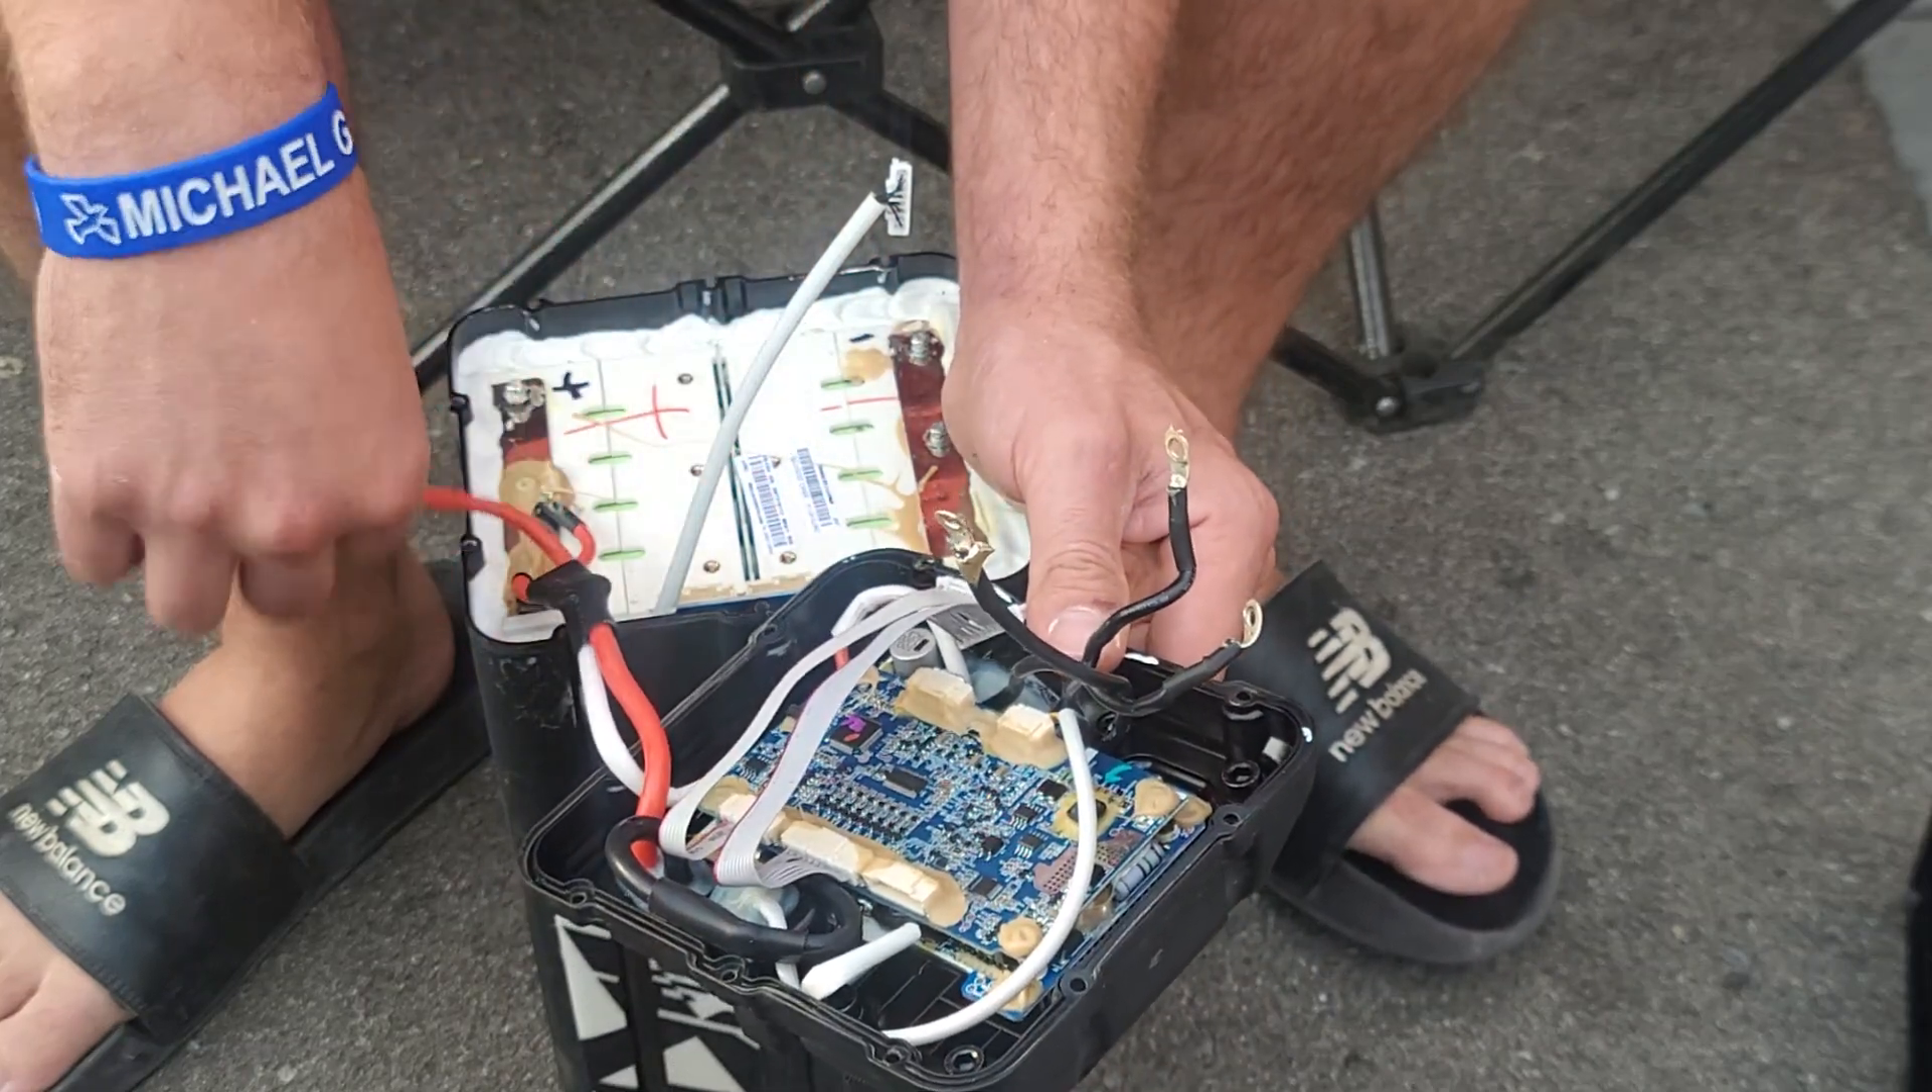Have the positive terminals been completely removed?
No.